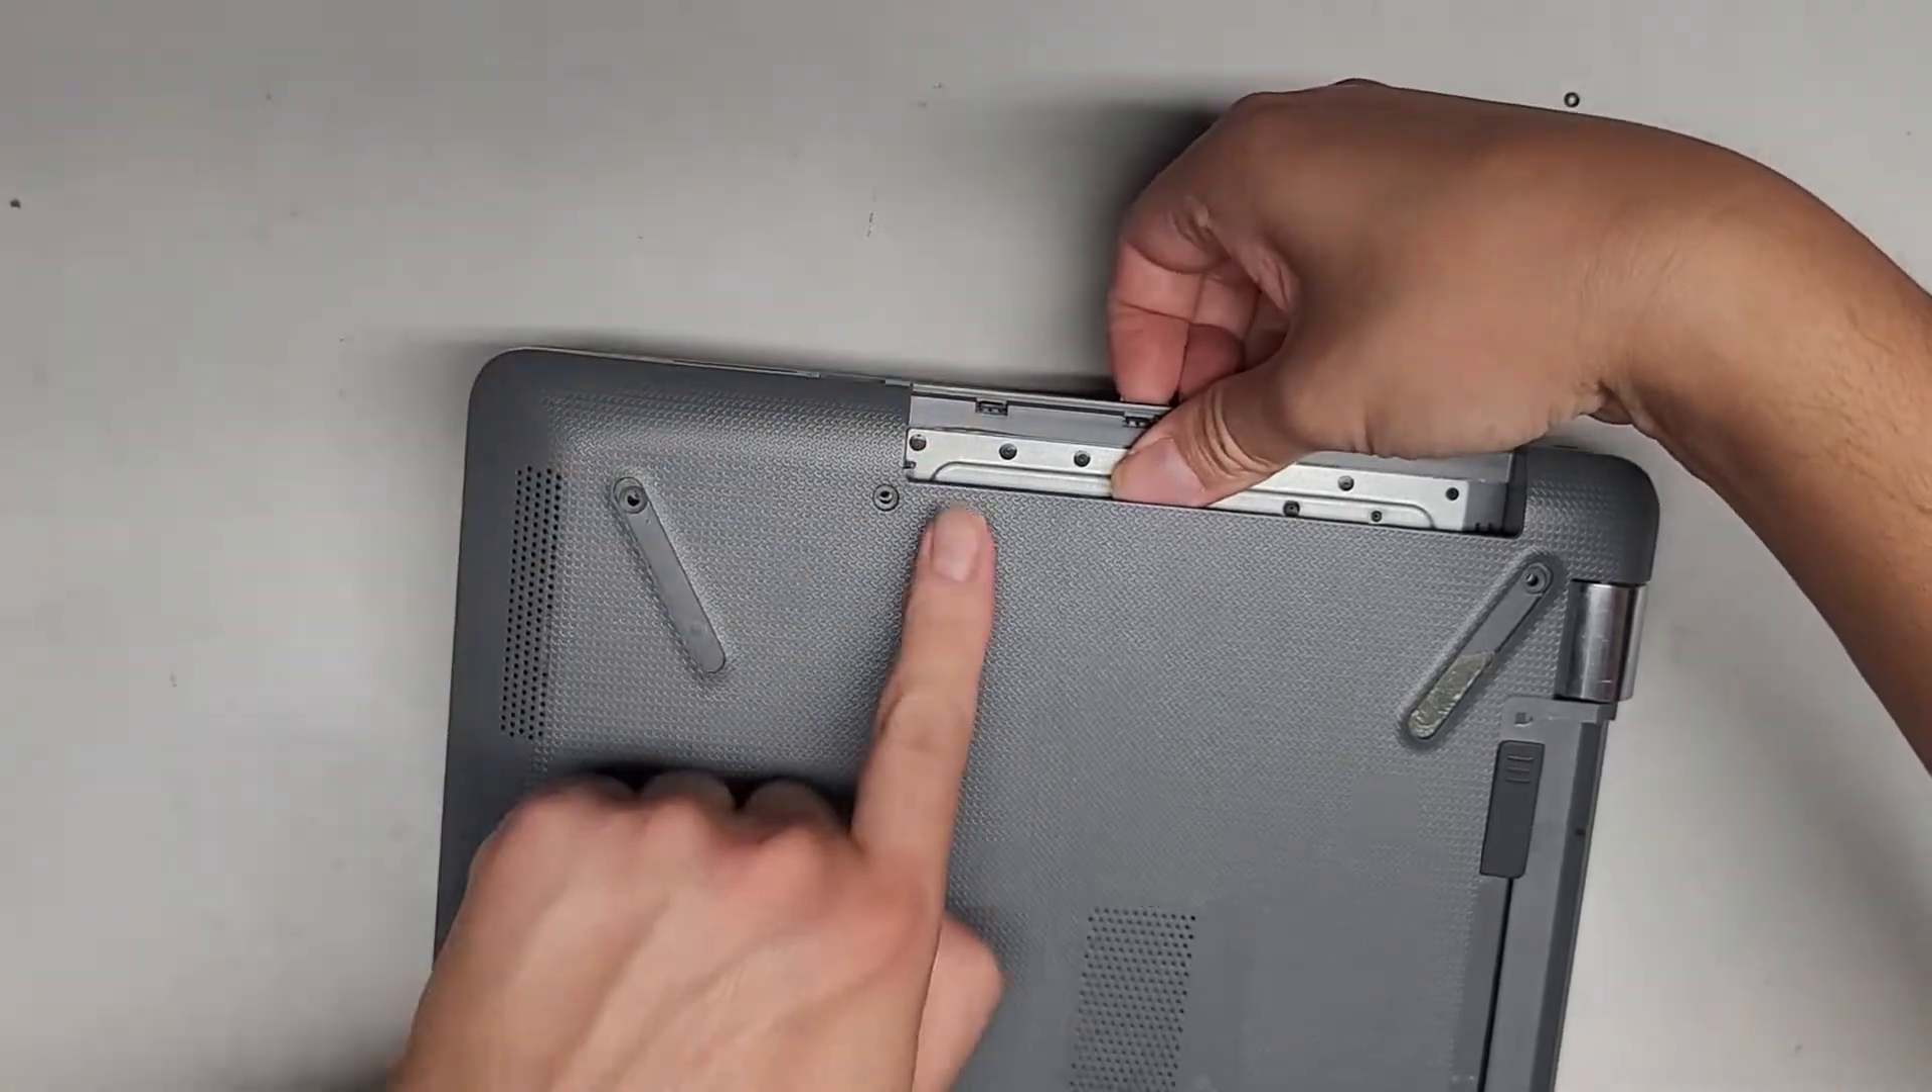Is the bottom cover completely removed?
No.